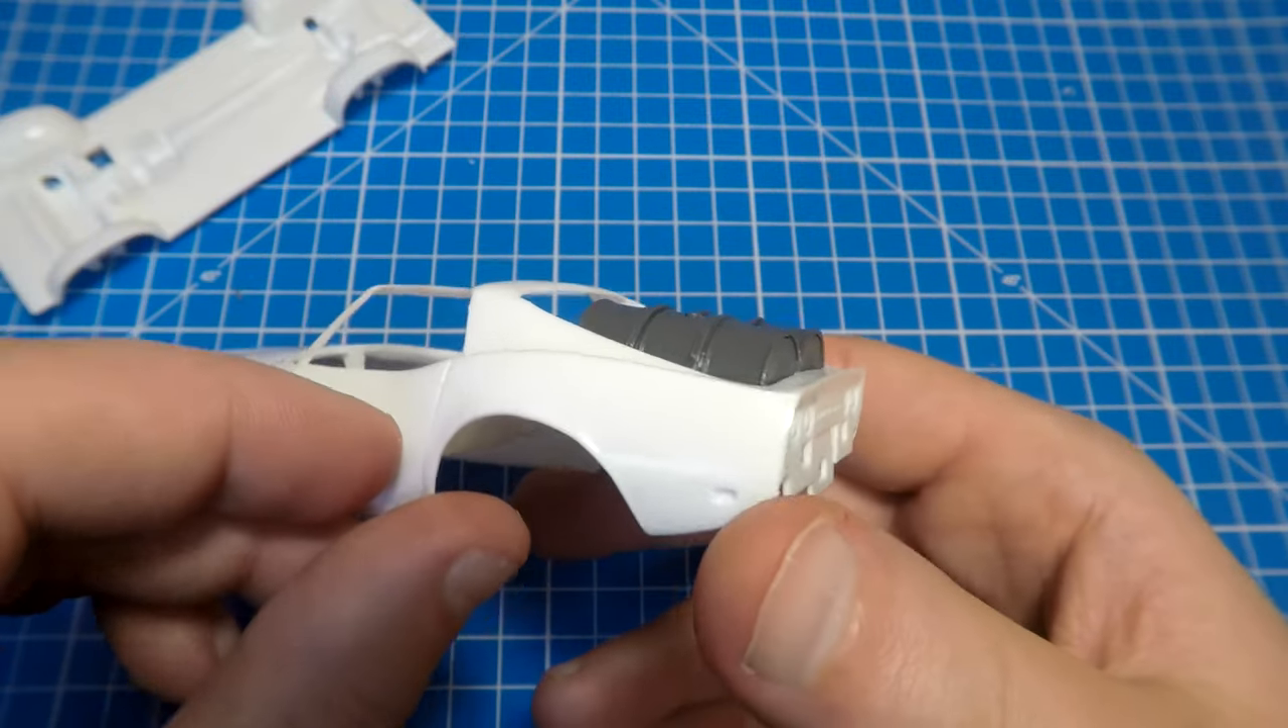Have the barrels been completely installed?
Yes.